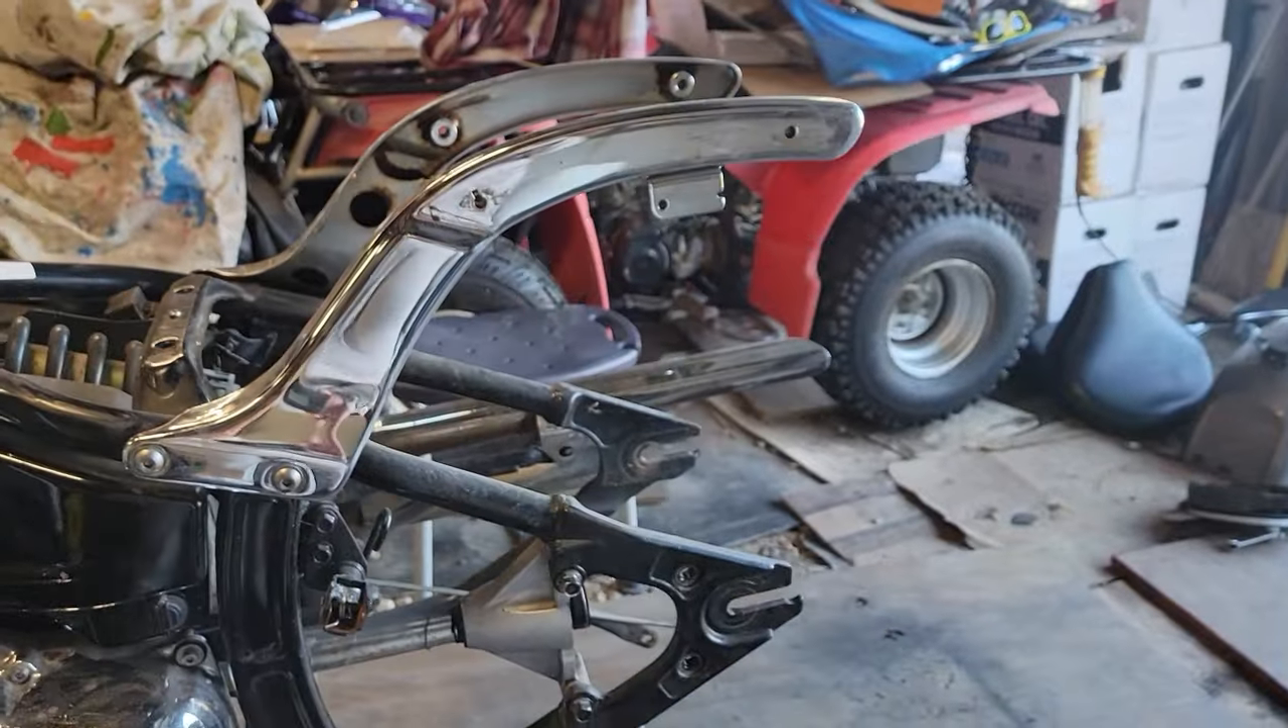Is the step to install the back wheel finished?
No.